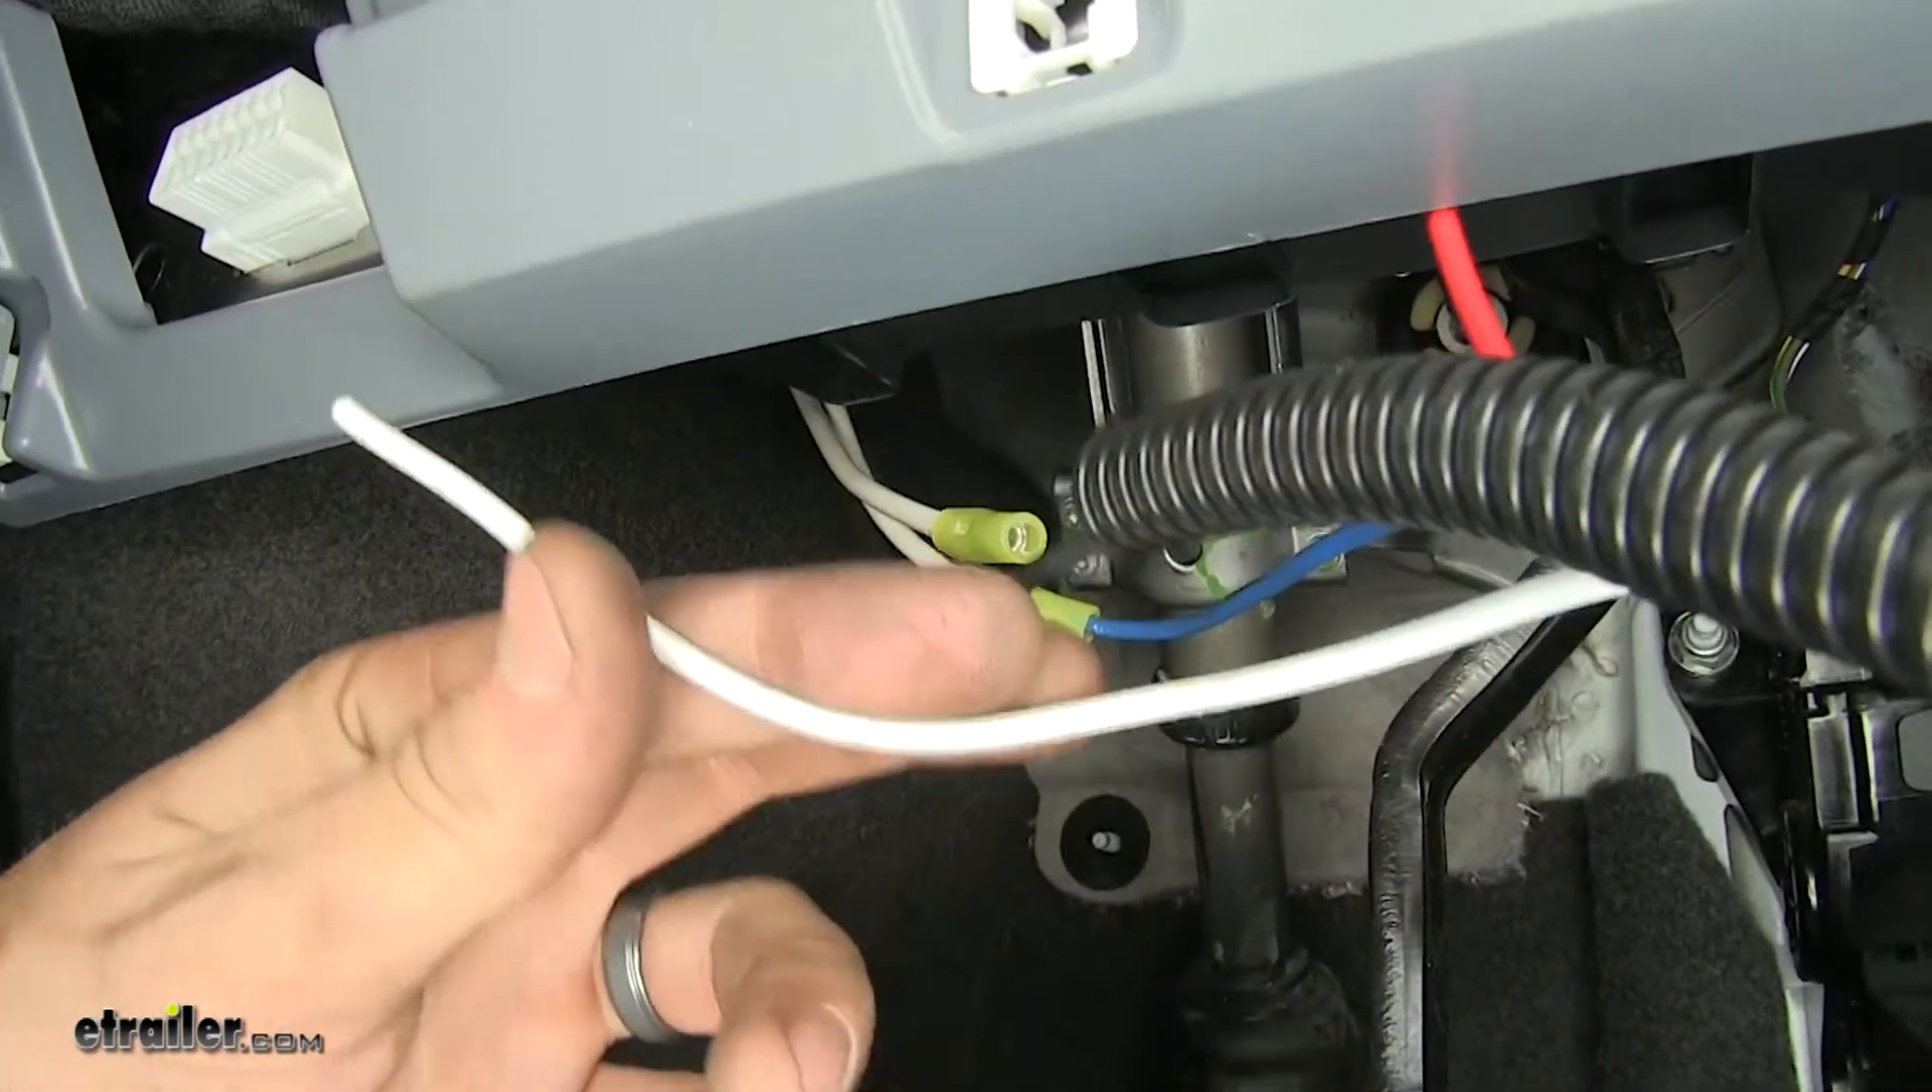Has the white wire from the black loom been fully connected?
No.